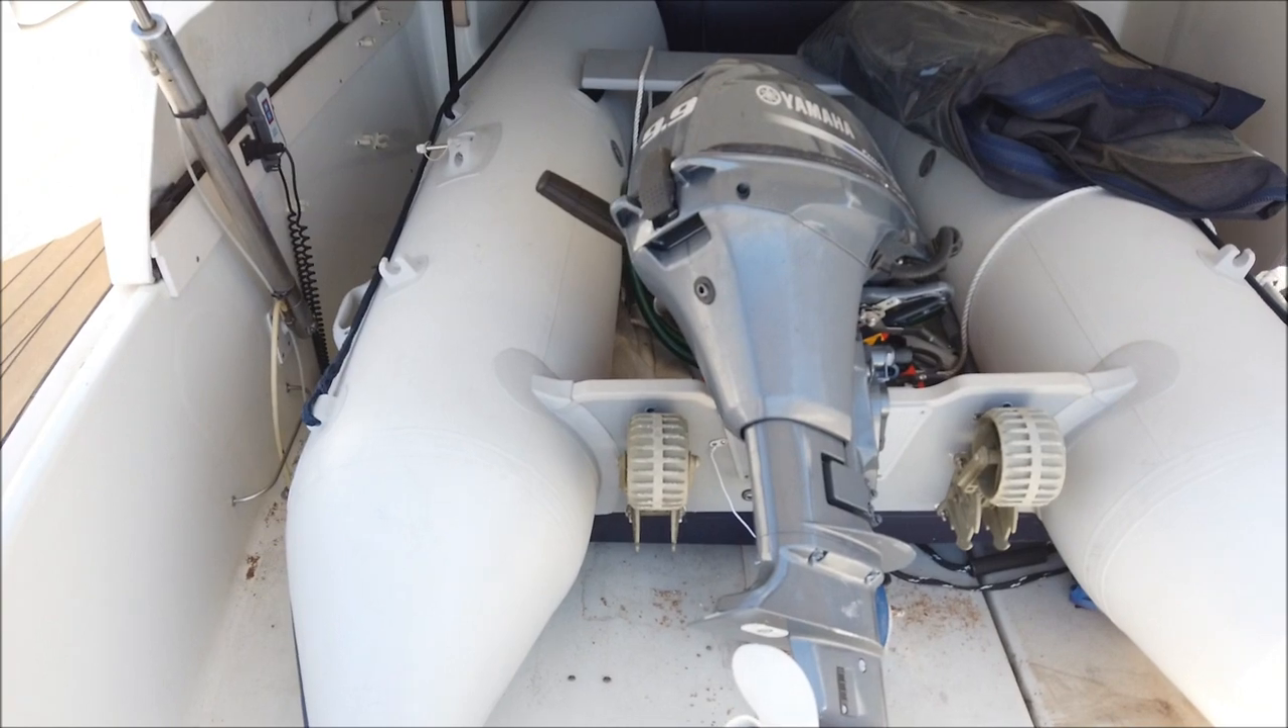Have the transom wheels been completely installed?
Yes.